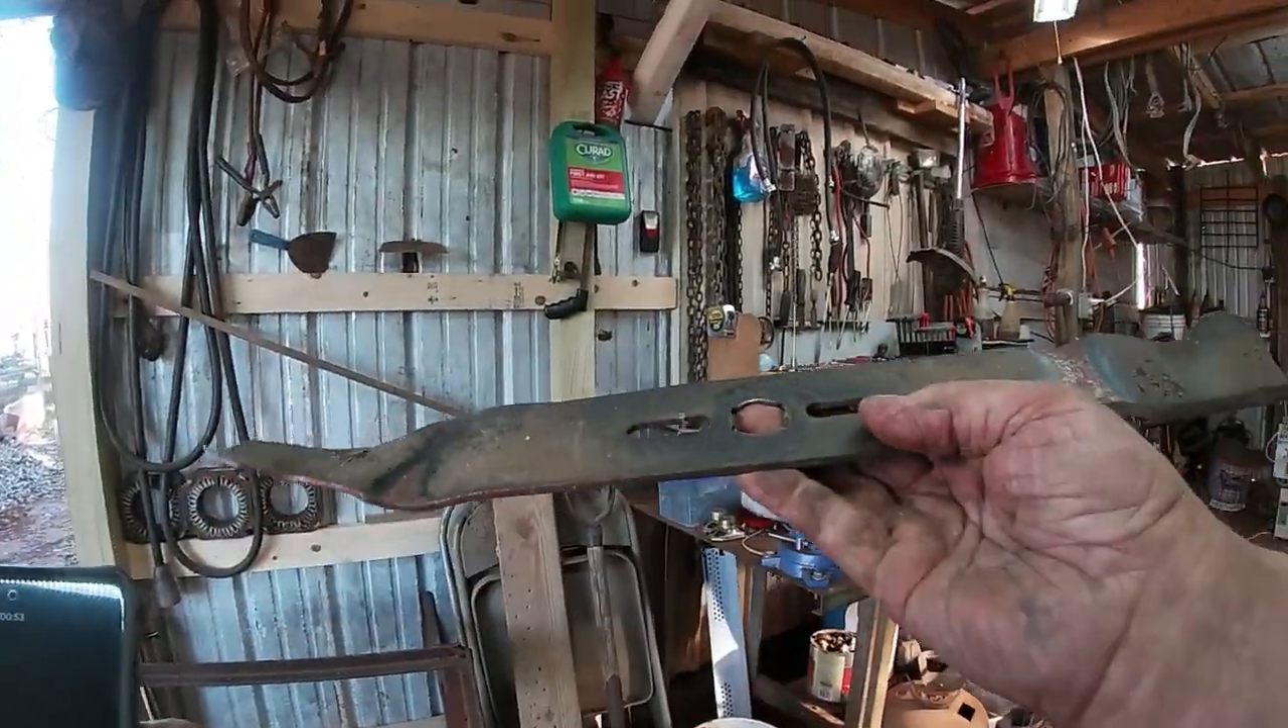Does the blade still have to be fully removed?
No.